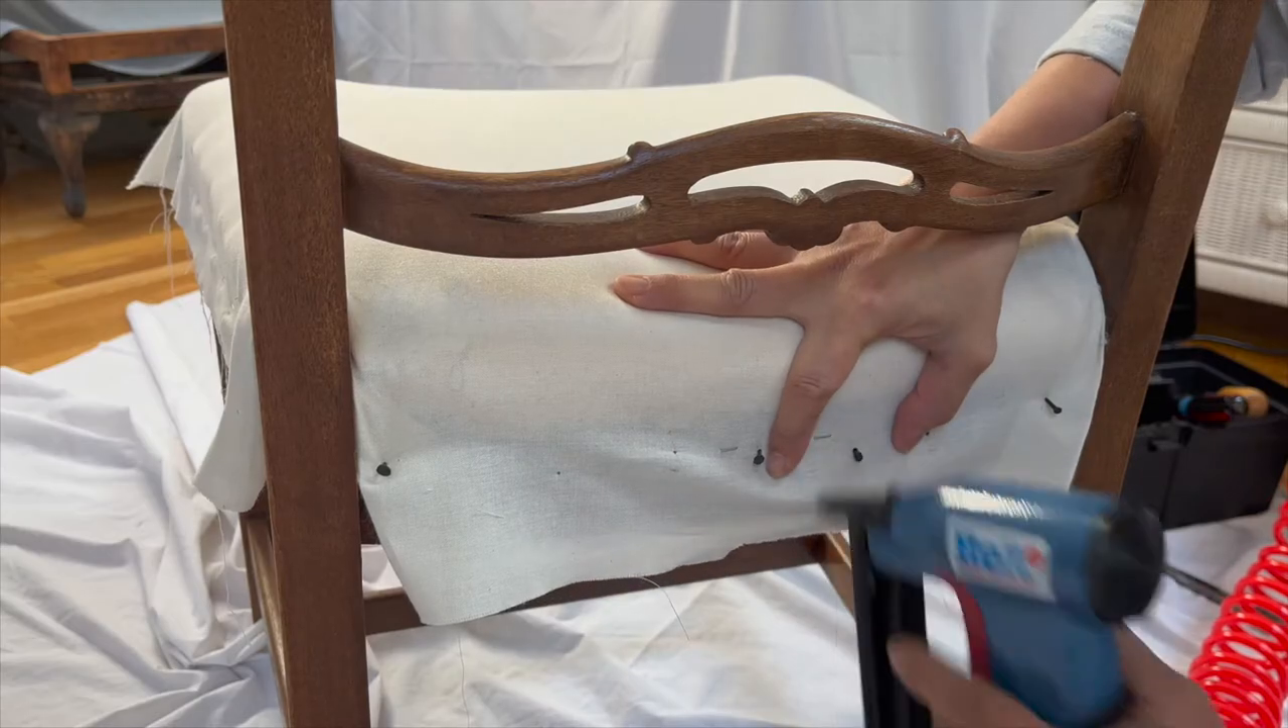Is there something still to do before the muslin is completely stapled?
Yes.